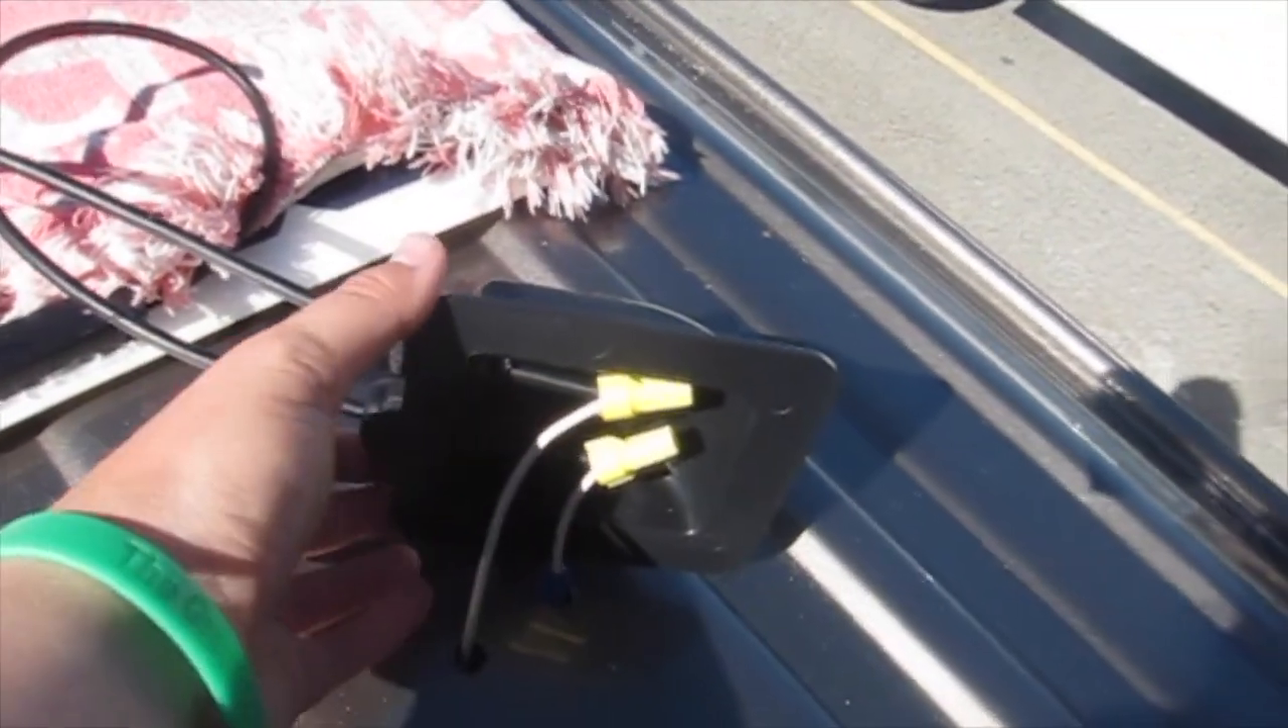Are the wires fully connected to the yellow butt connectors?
Yes.